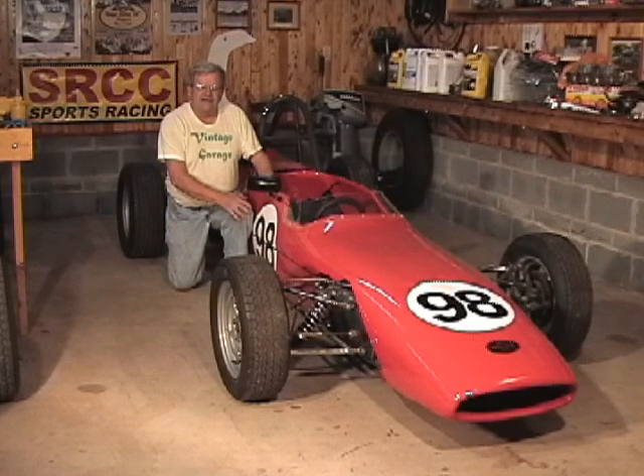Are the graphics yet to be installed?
No.